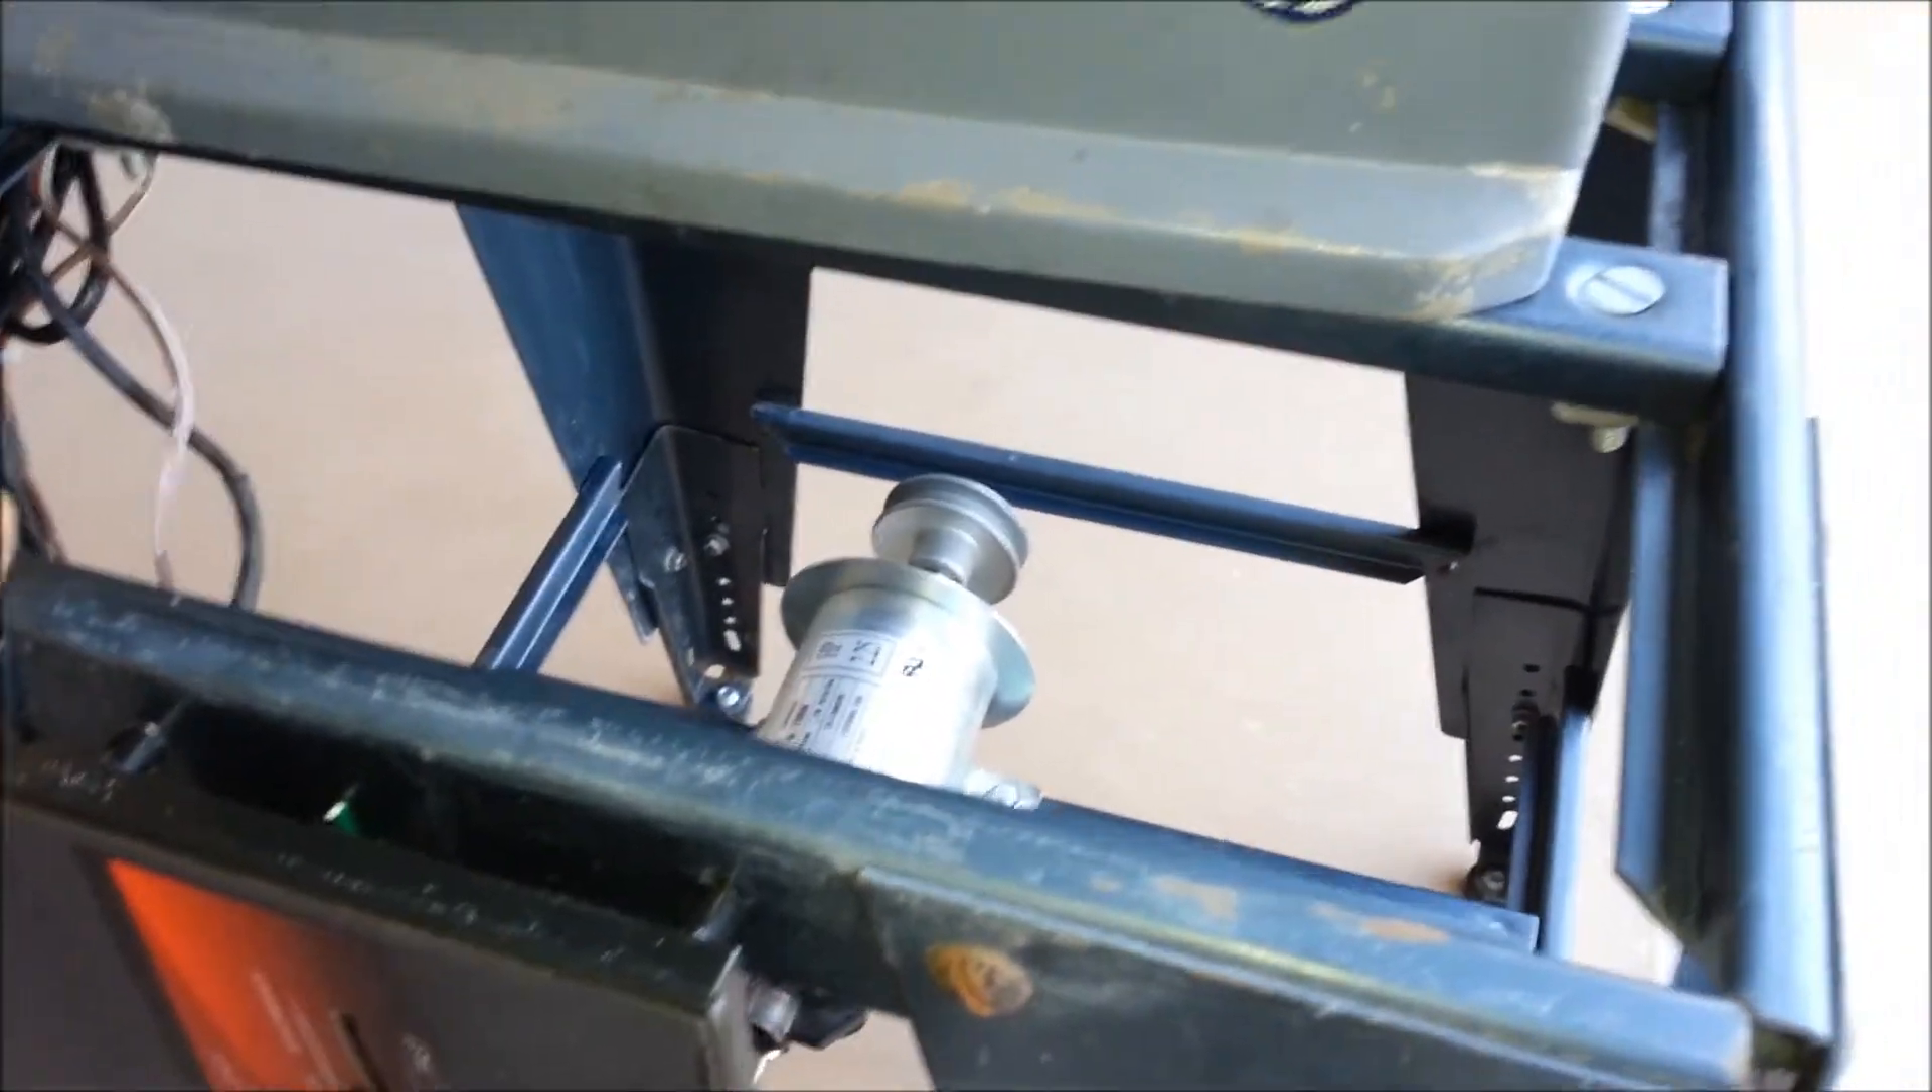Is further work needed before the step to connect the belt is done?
Yes.